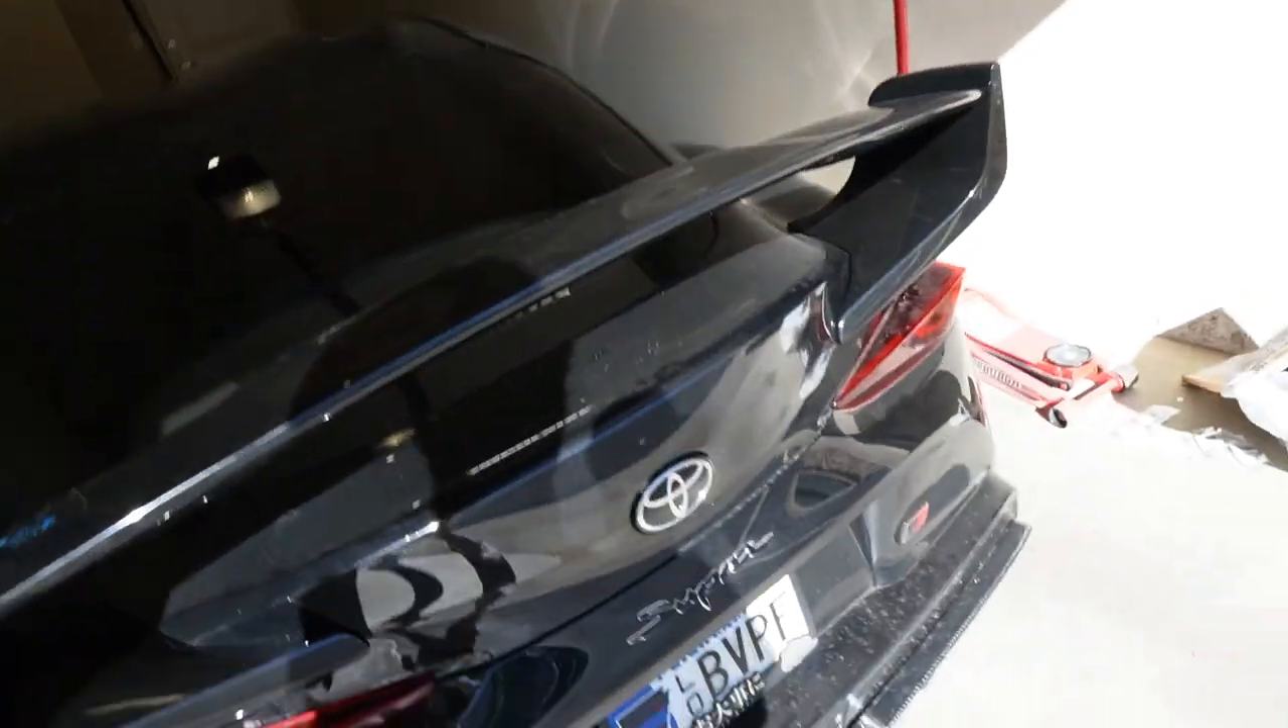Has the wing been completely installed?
Yes.